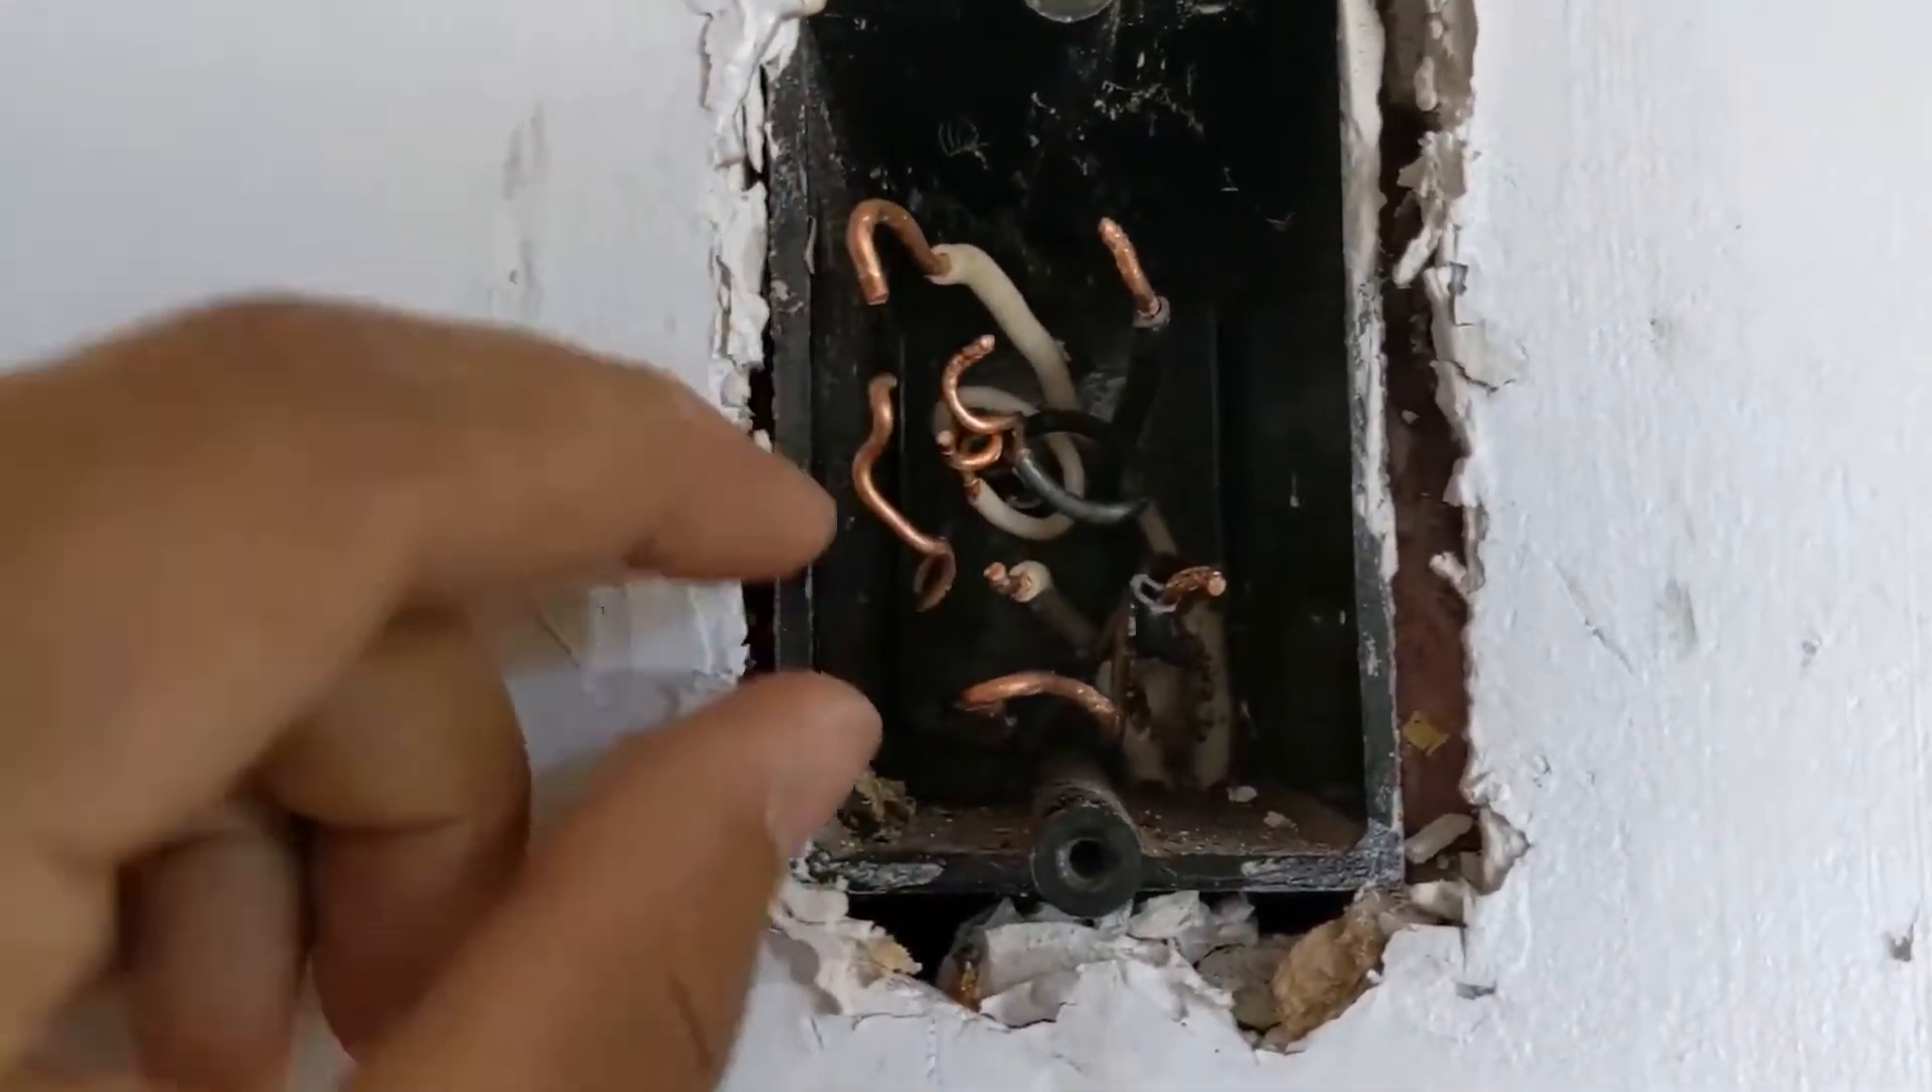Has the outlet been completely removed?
Yes.